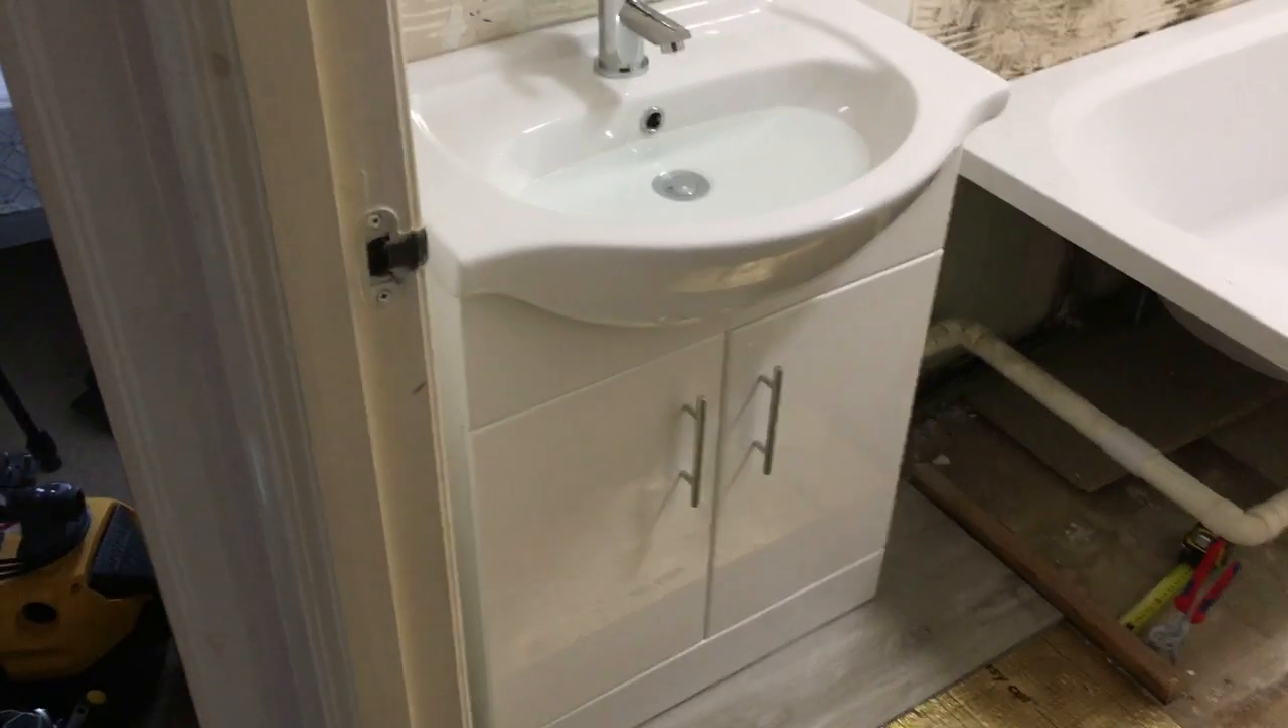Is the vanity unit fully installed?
Yes.